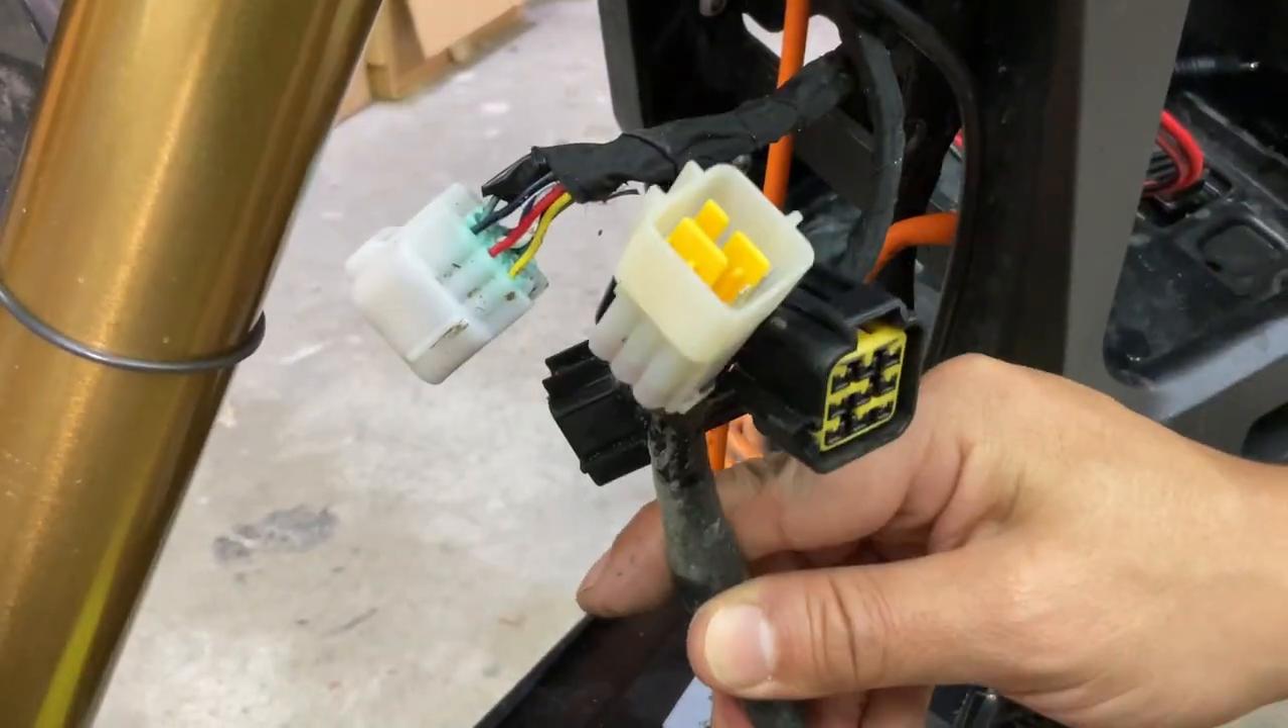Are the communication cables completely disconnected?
Yes.